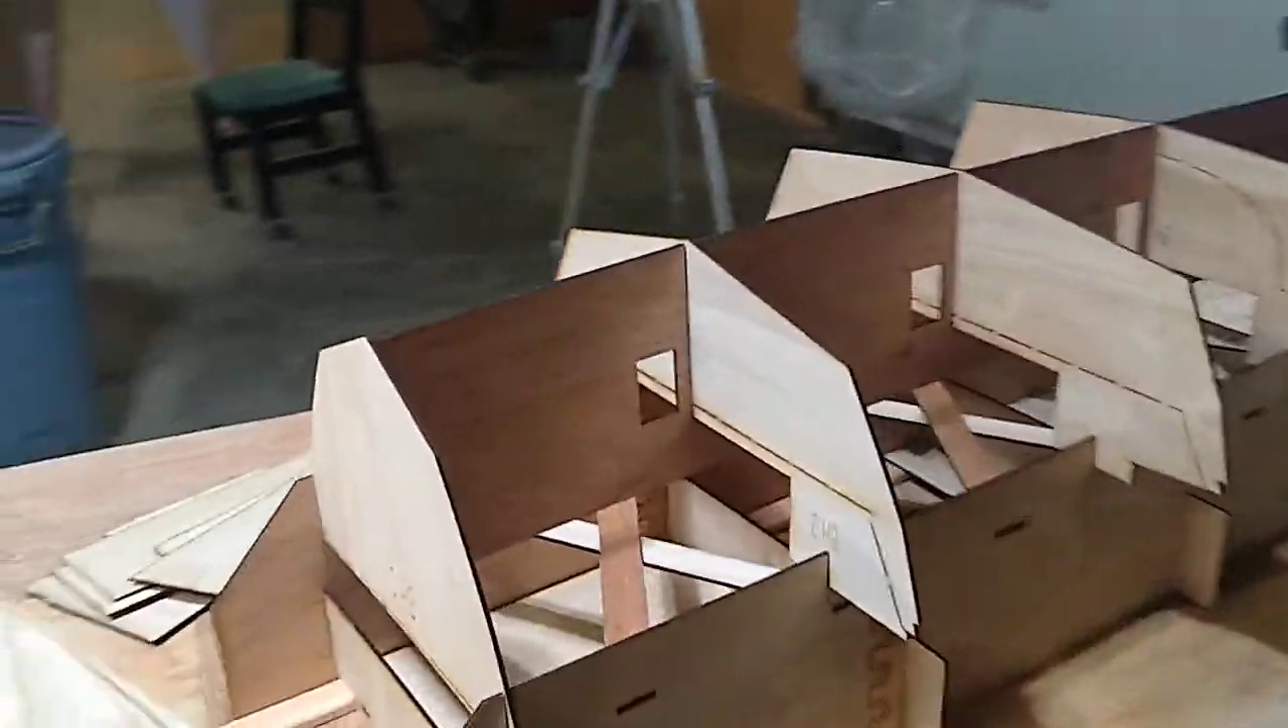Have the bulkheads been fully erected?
Yes.